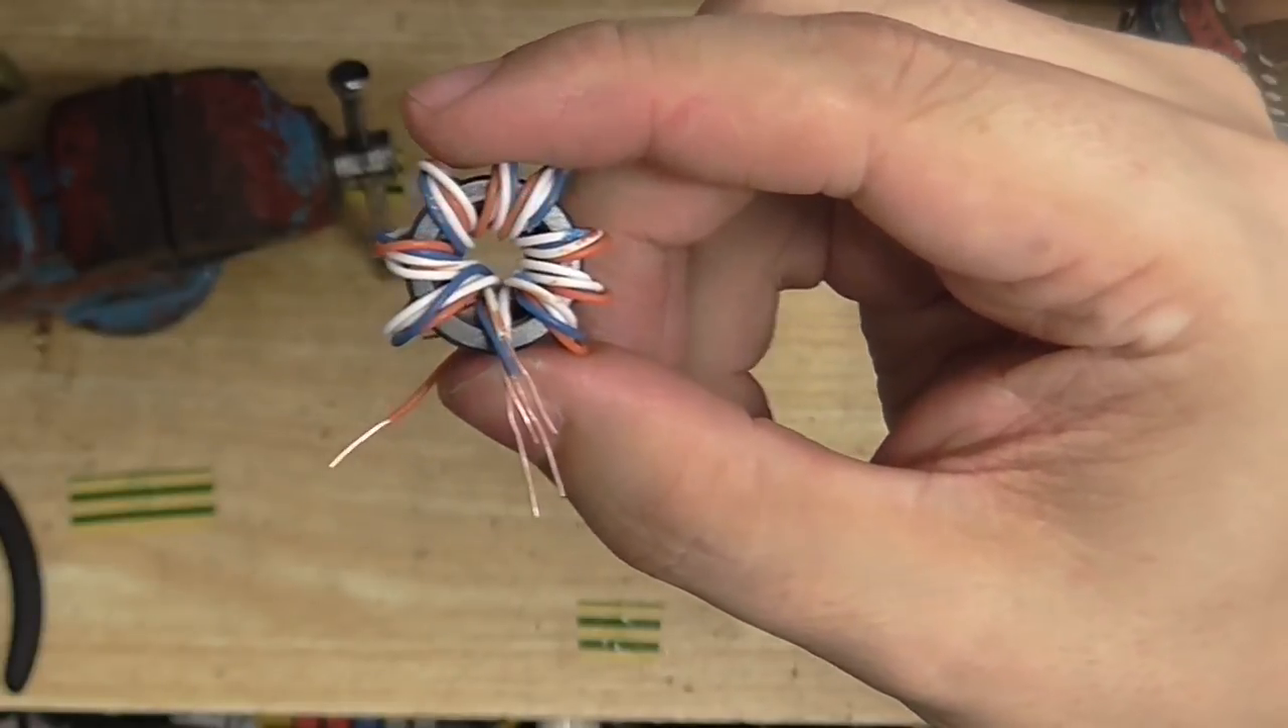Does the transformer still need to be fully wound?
No.